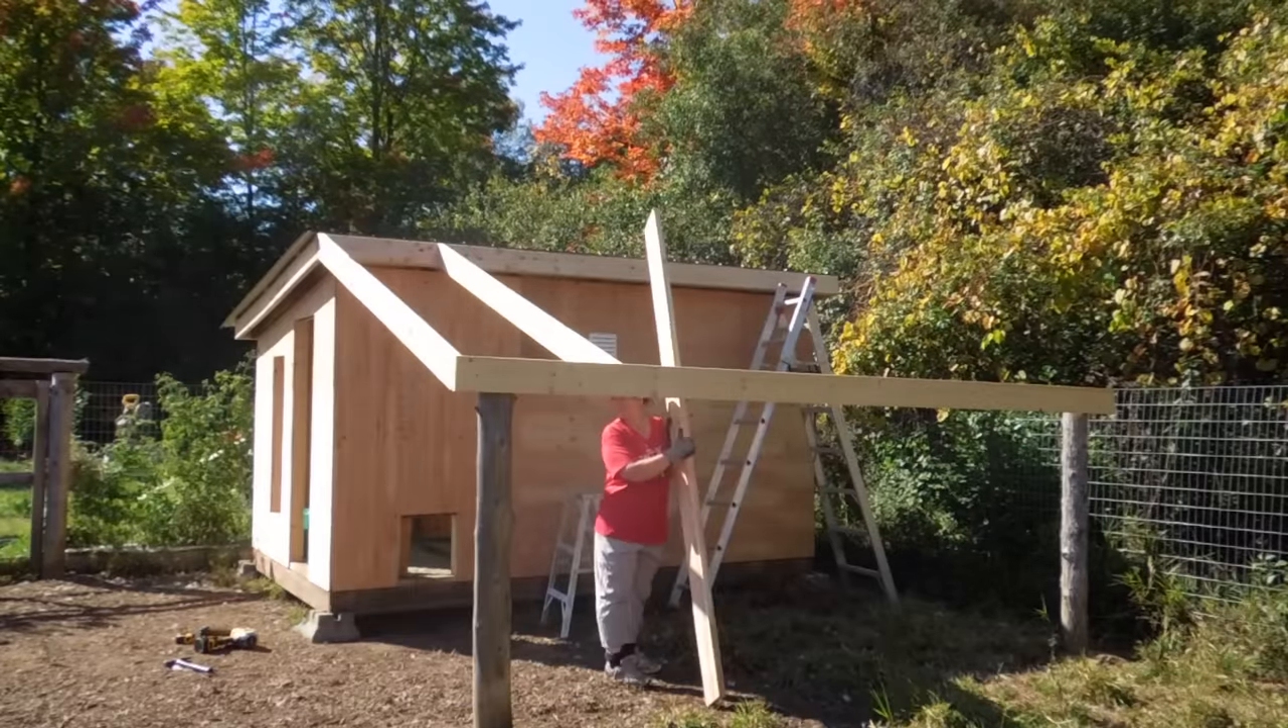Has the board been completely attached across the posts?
Yes.